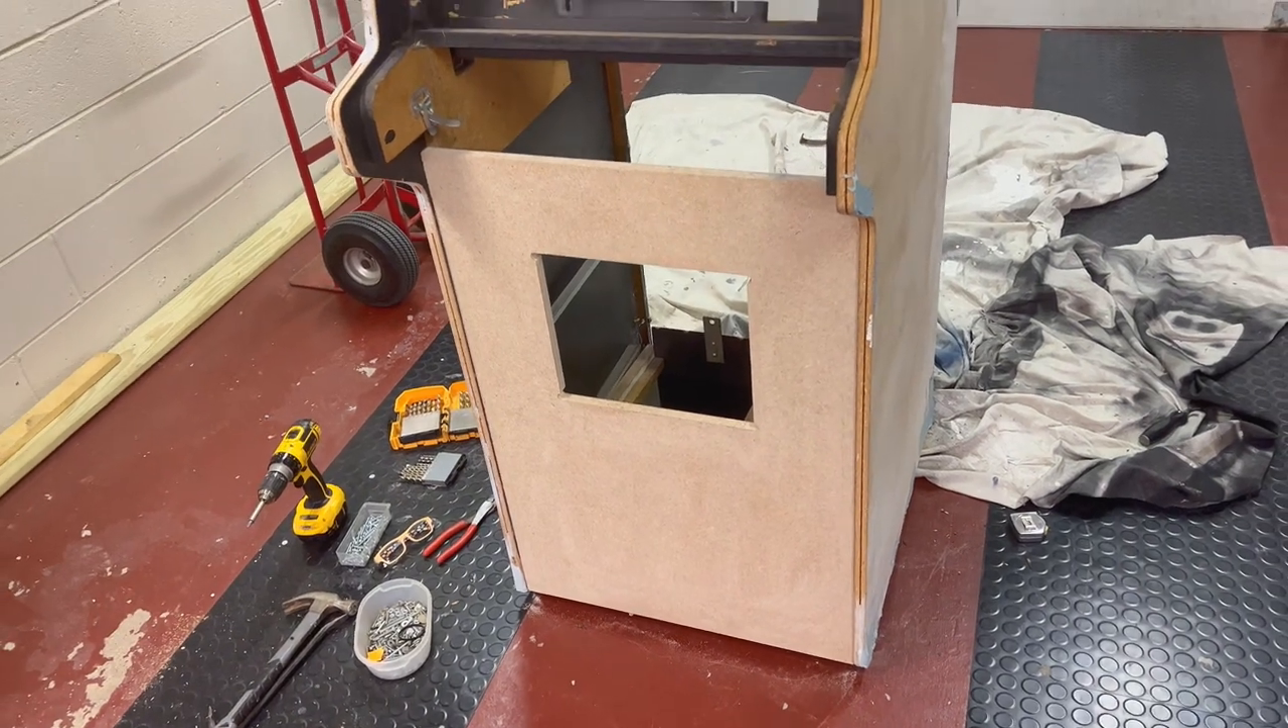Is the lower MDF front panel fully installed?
Yes.